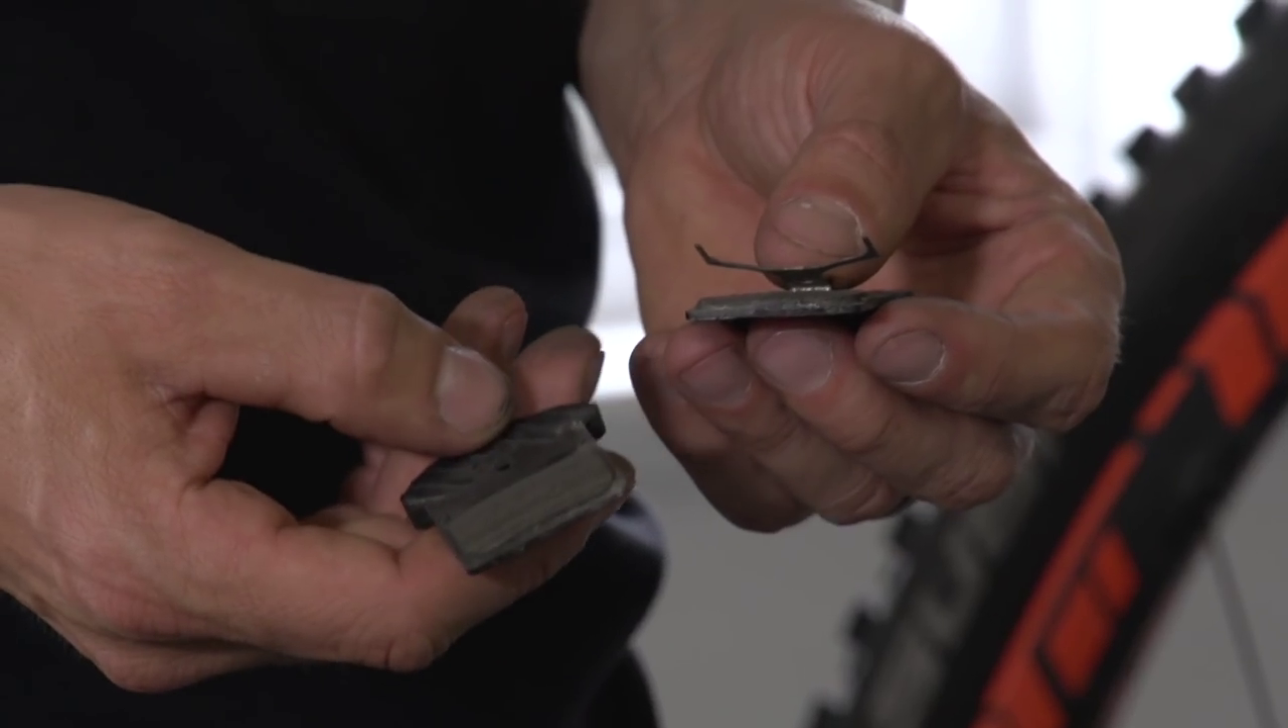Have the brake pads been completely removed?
Yes.